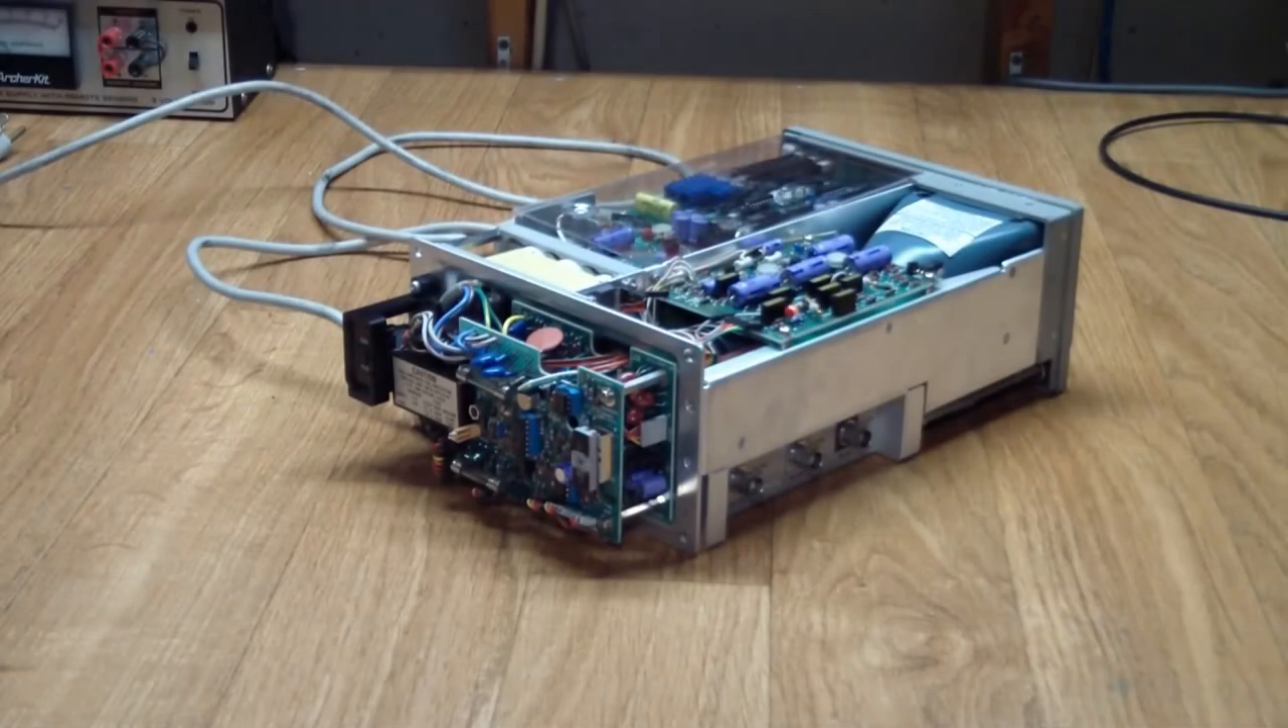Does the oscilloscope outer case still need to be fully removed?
No.